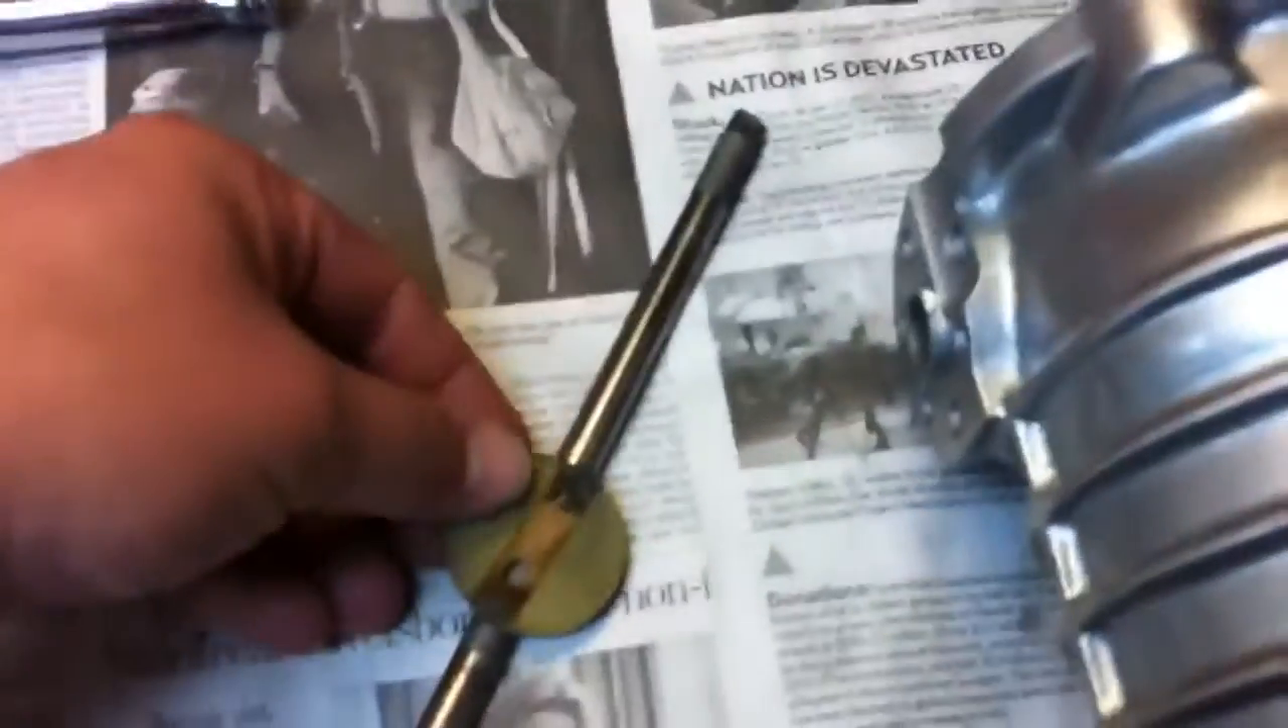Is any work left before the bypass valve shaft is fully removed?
No.